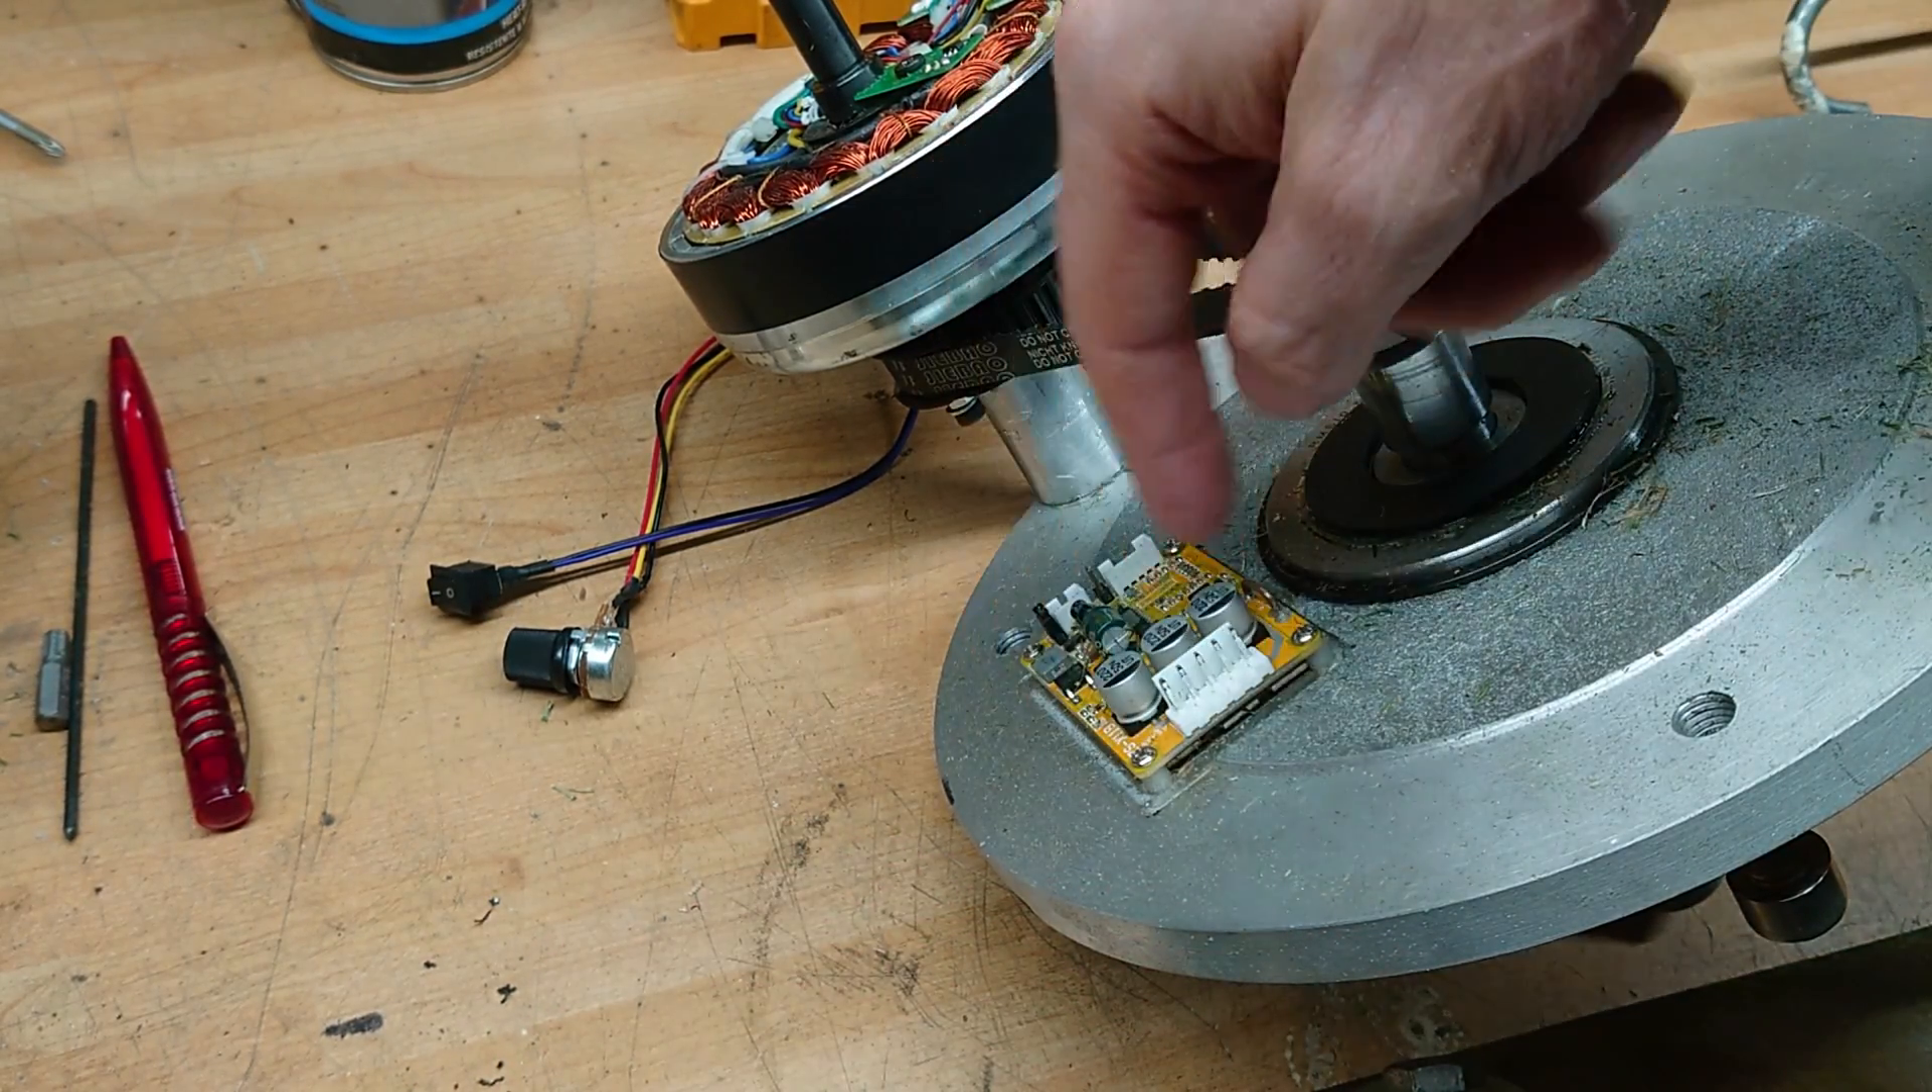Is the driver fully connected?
No.